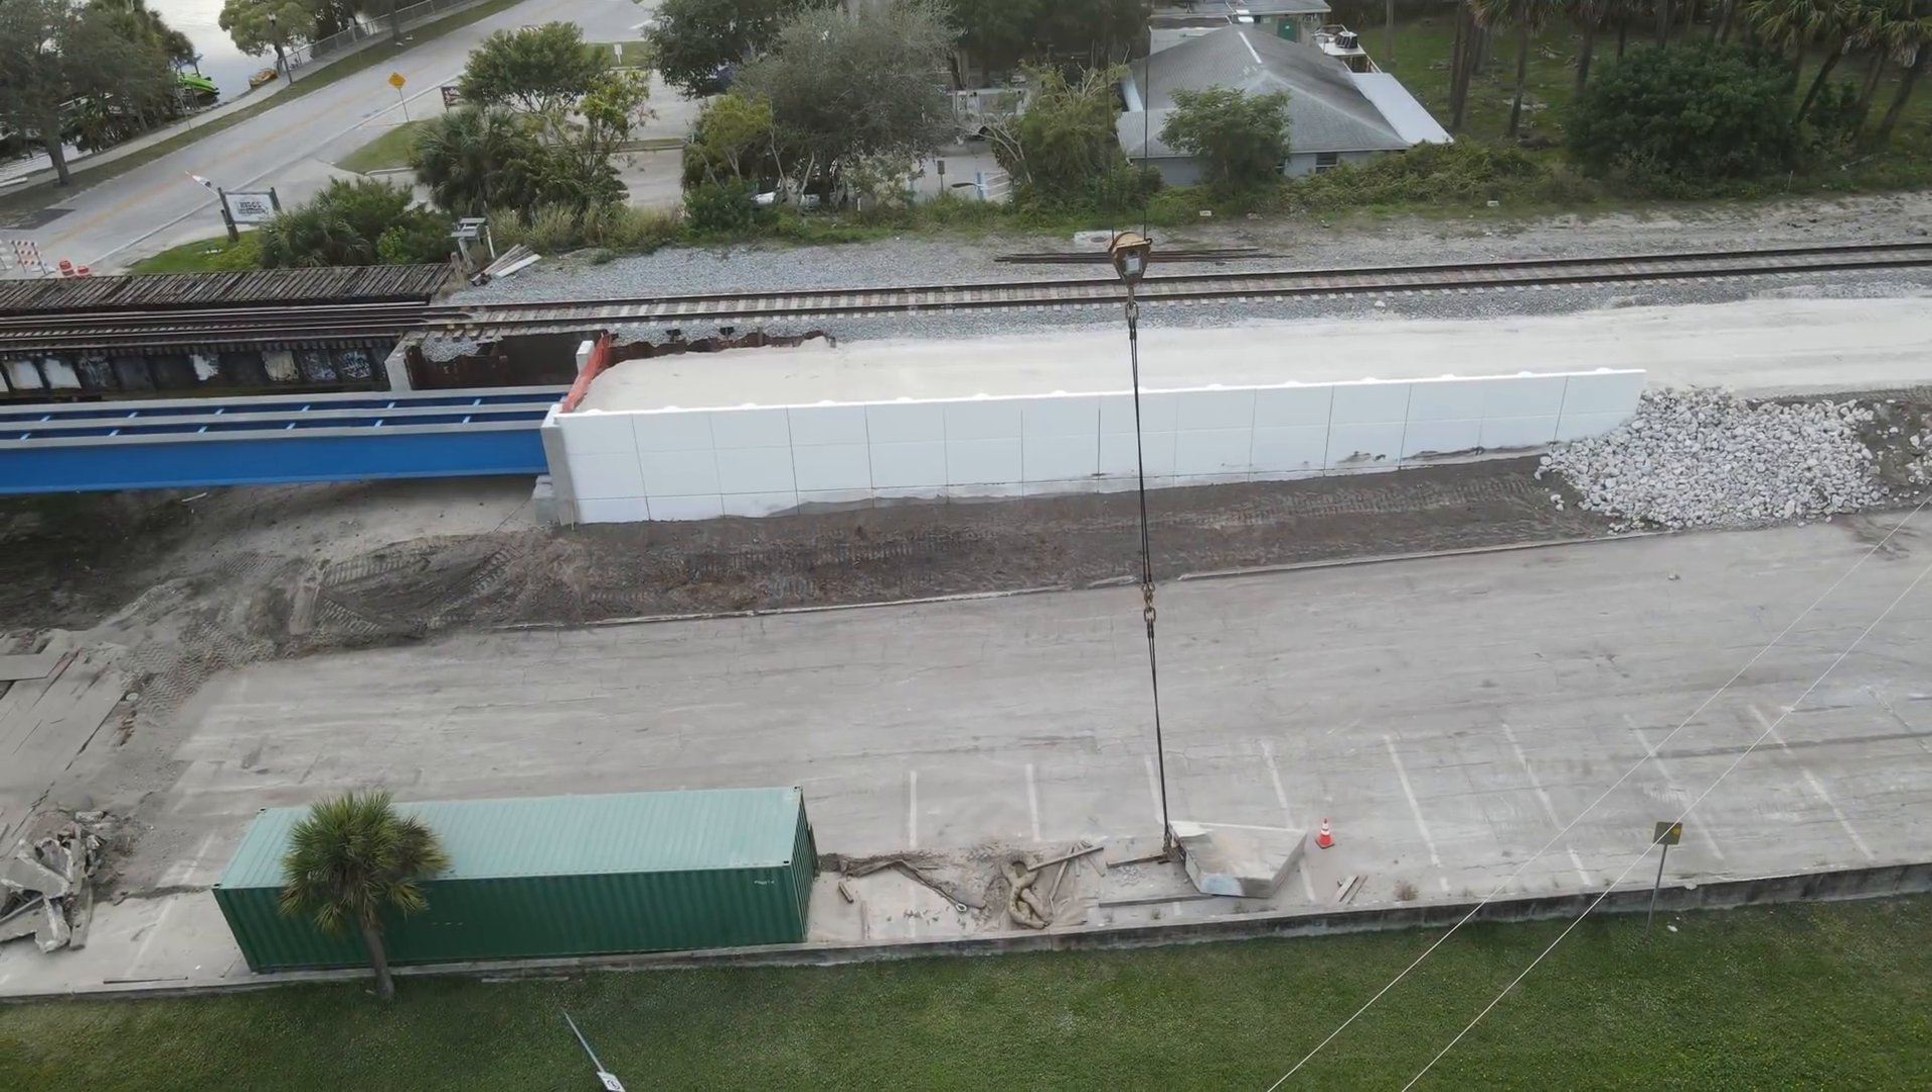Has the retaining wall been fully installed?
Yes.